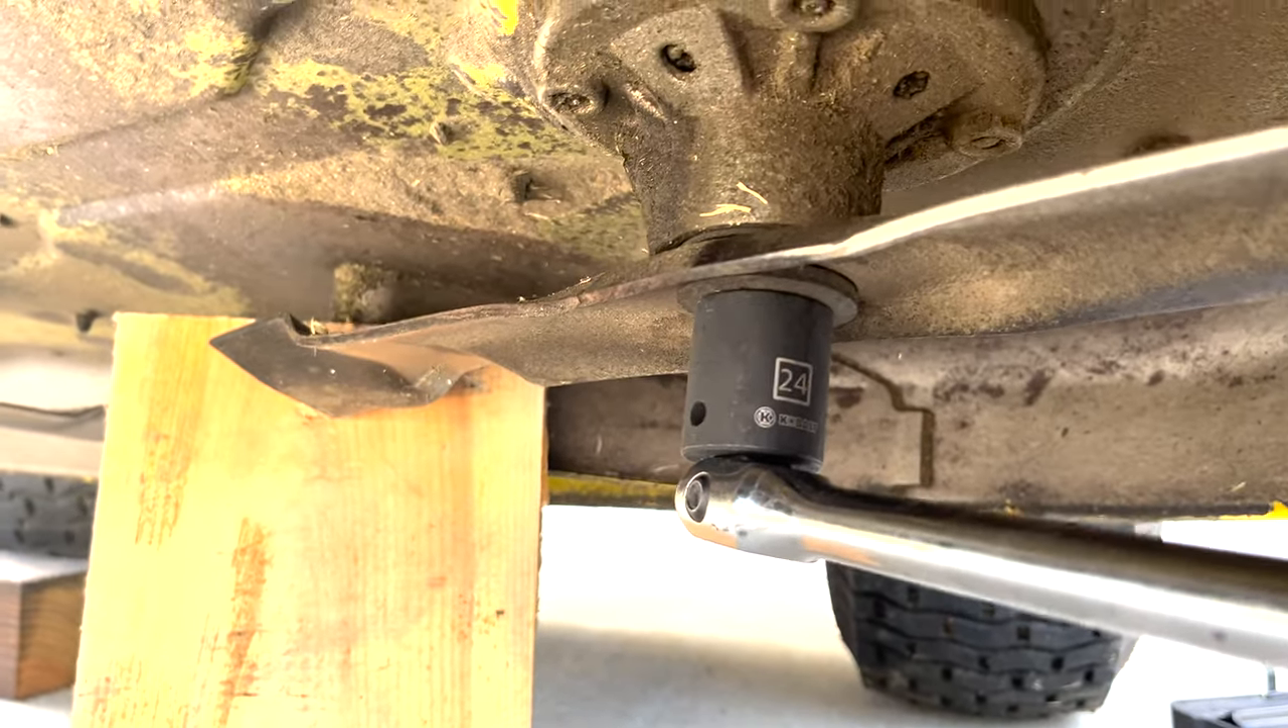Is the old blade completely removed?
No.